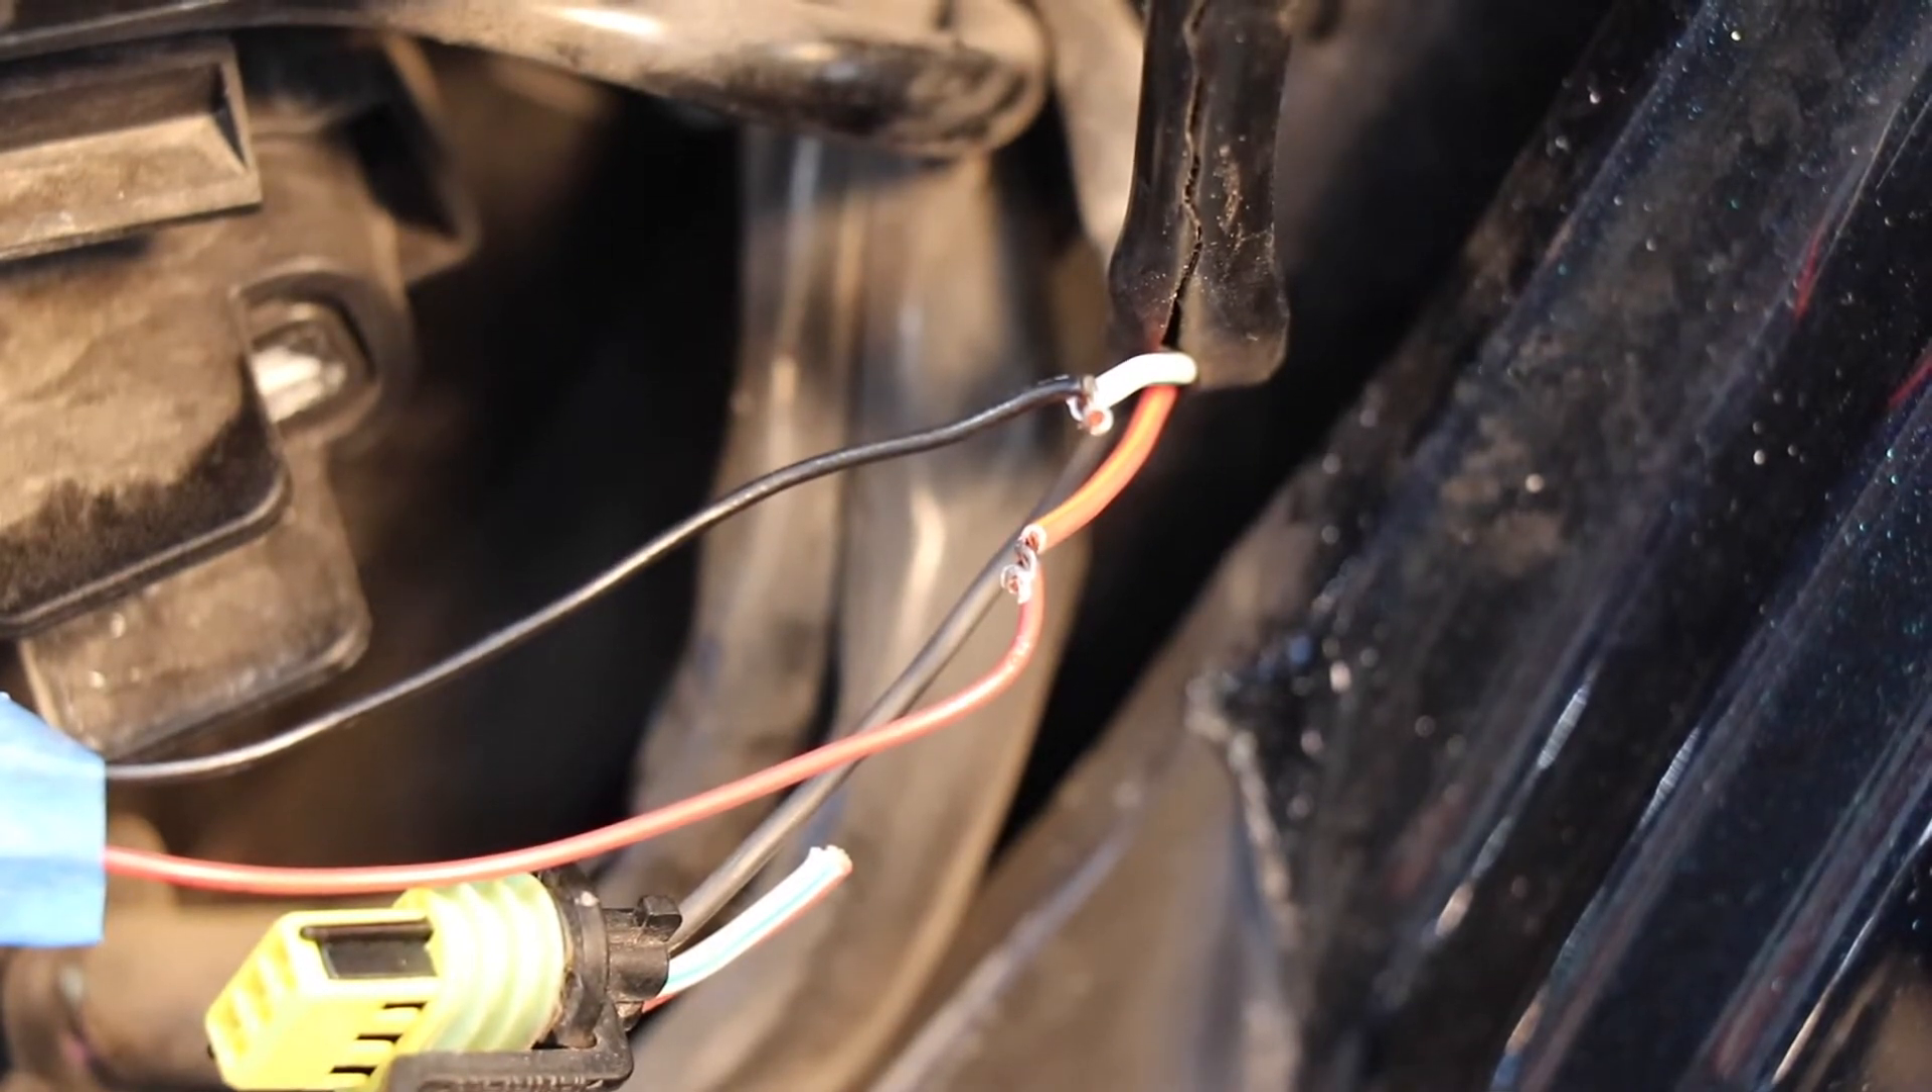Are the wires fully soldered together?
No.